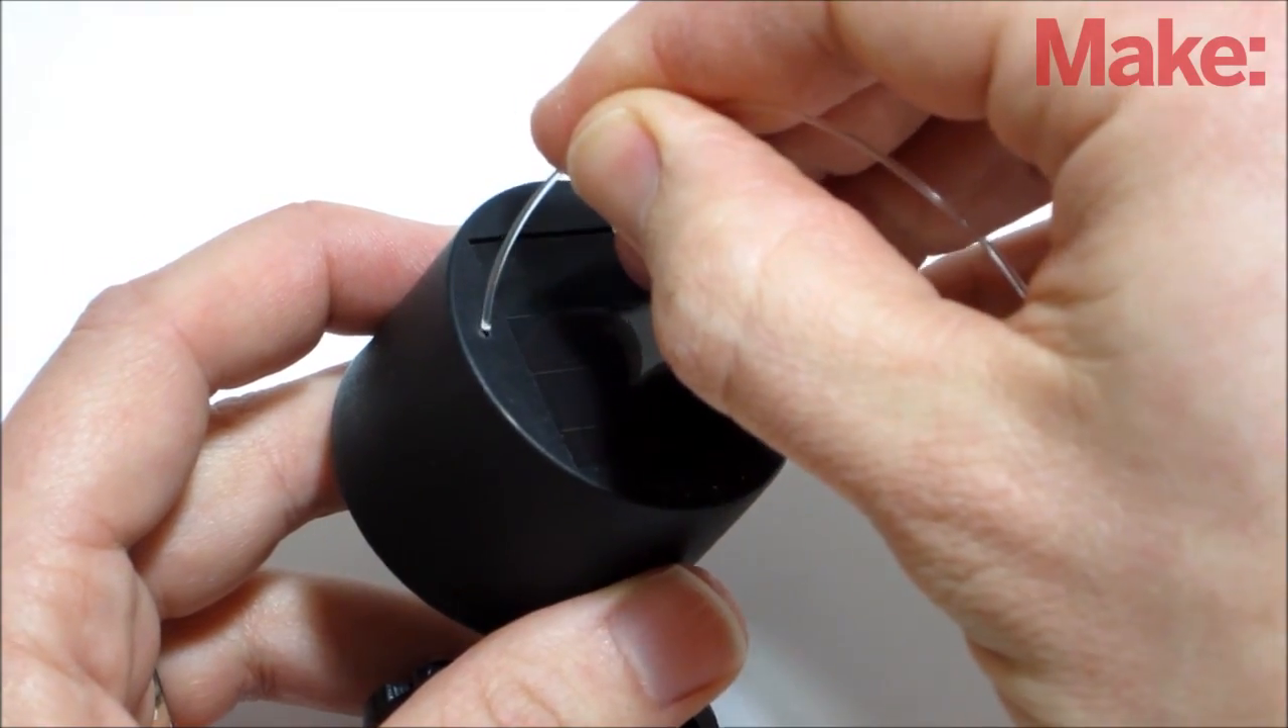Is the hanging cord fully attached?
No.